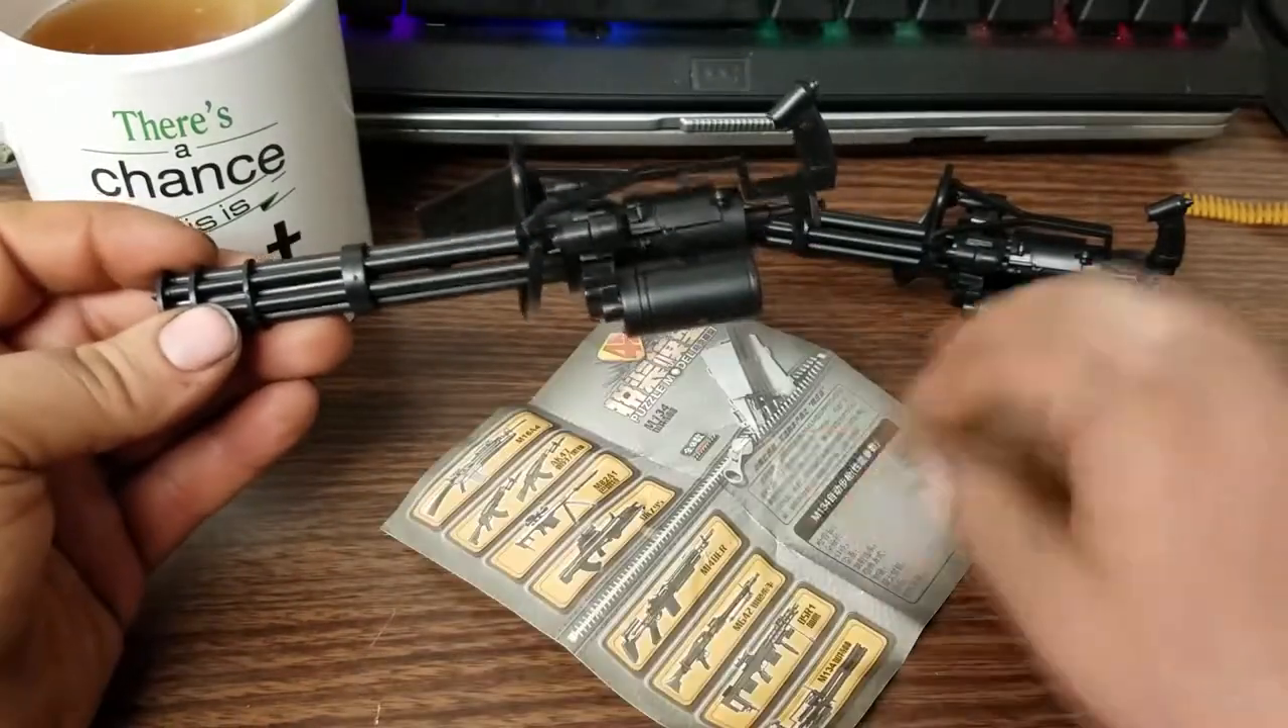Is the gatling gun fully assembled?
Yes.